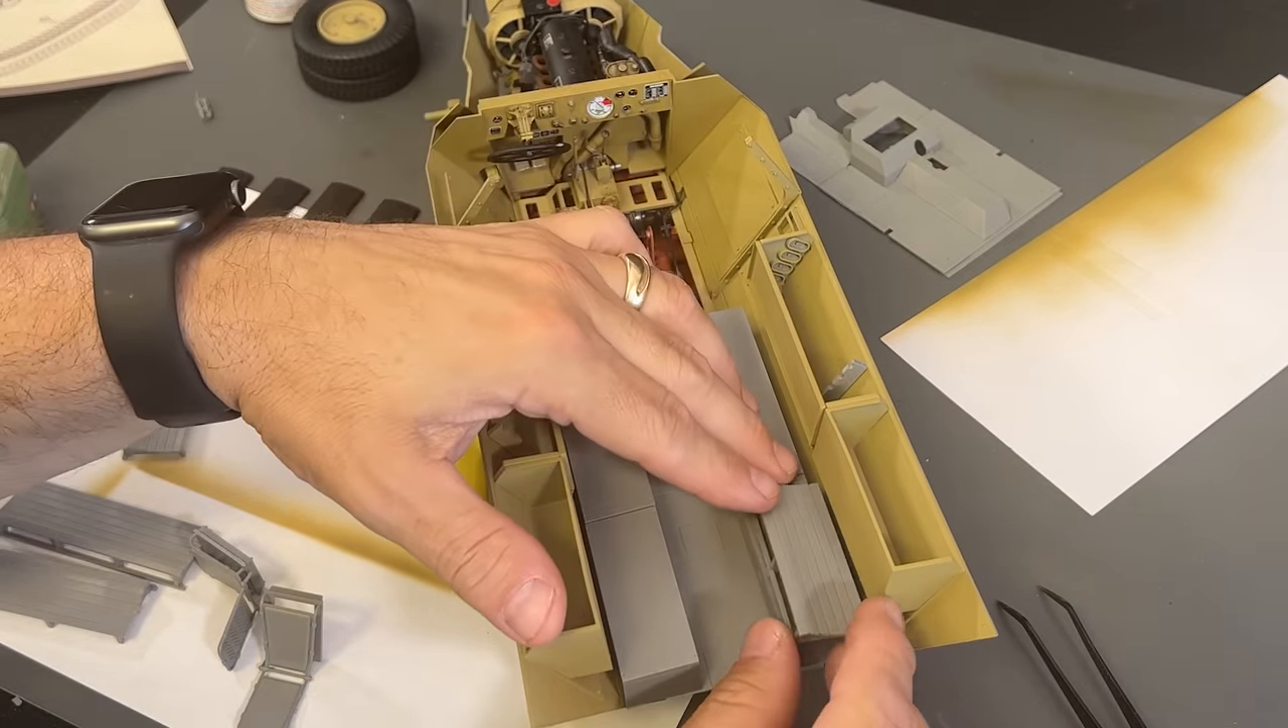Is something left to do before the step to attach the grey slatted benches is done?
Yes.